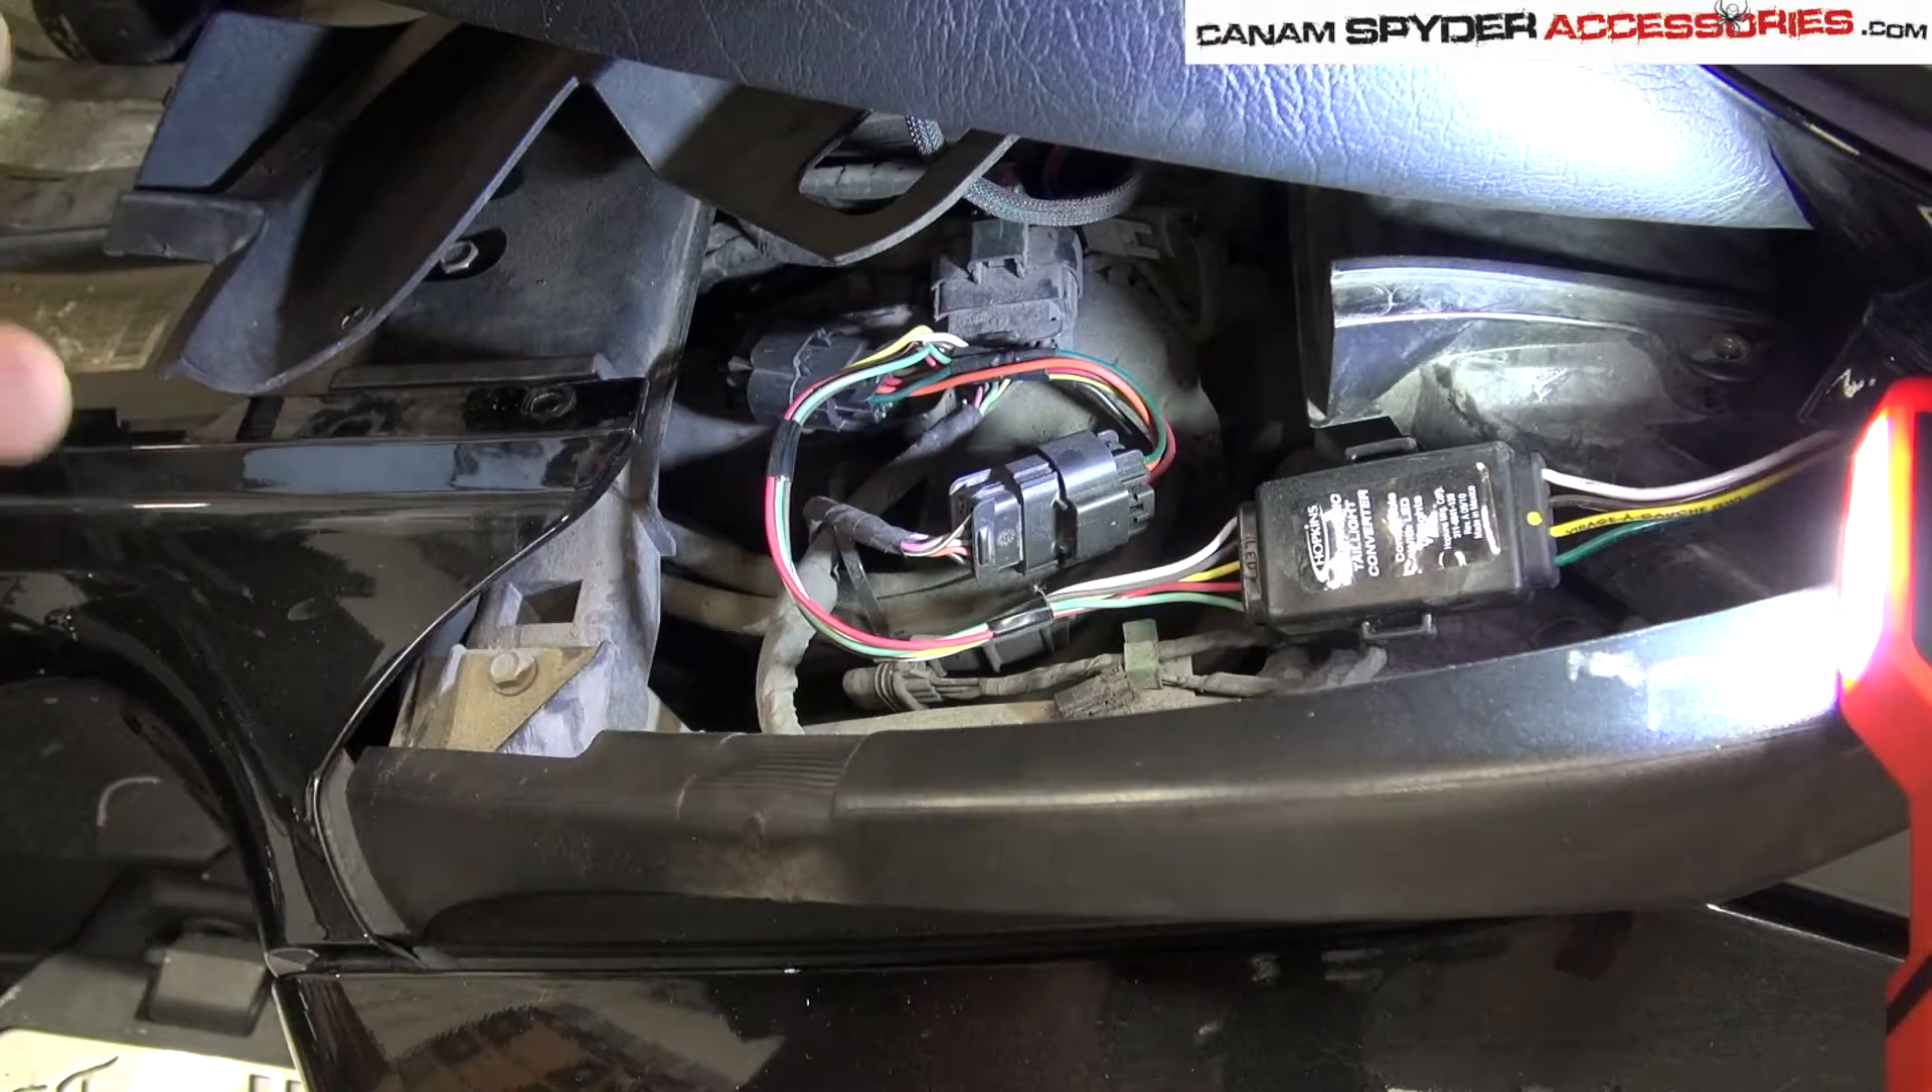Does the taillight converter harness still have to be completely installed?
No.